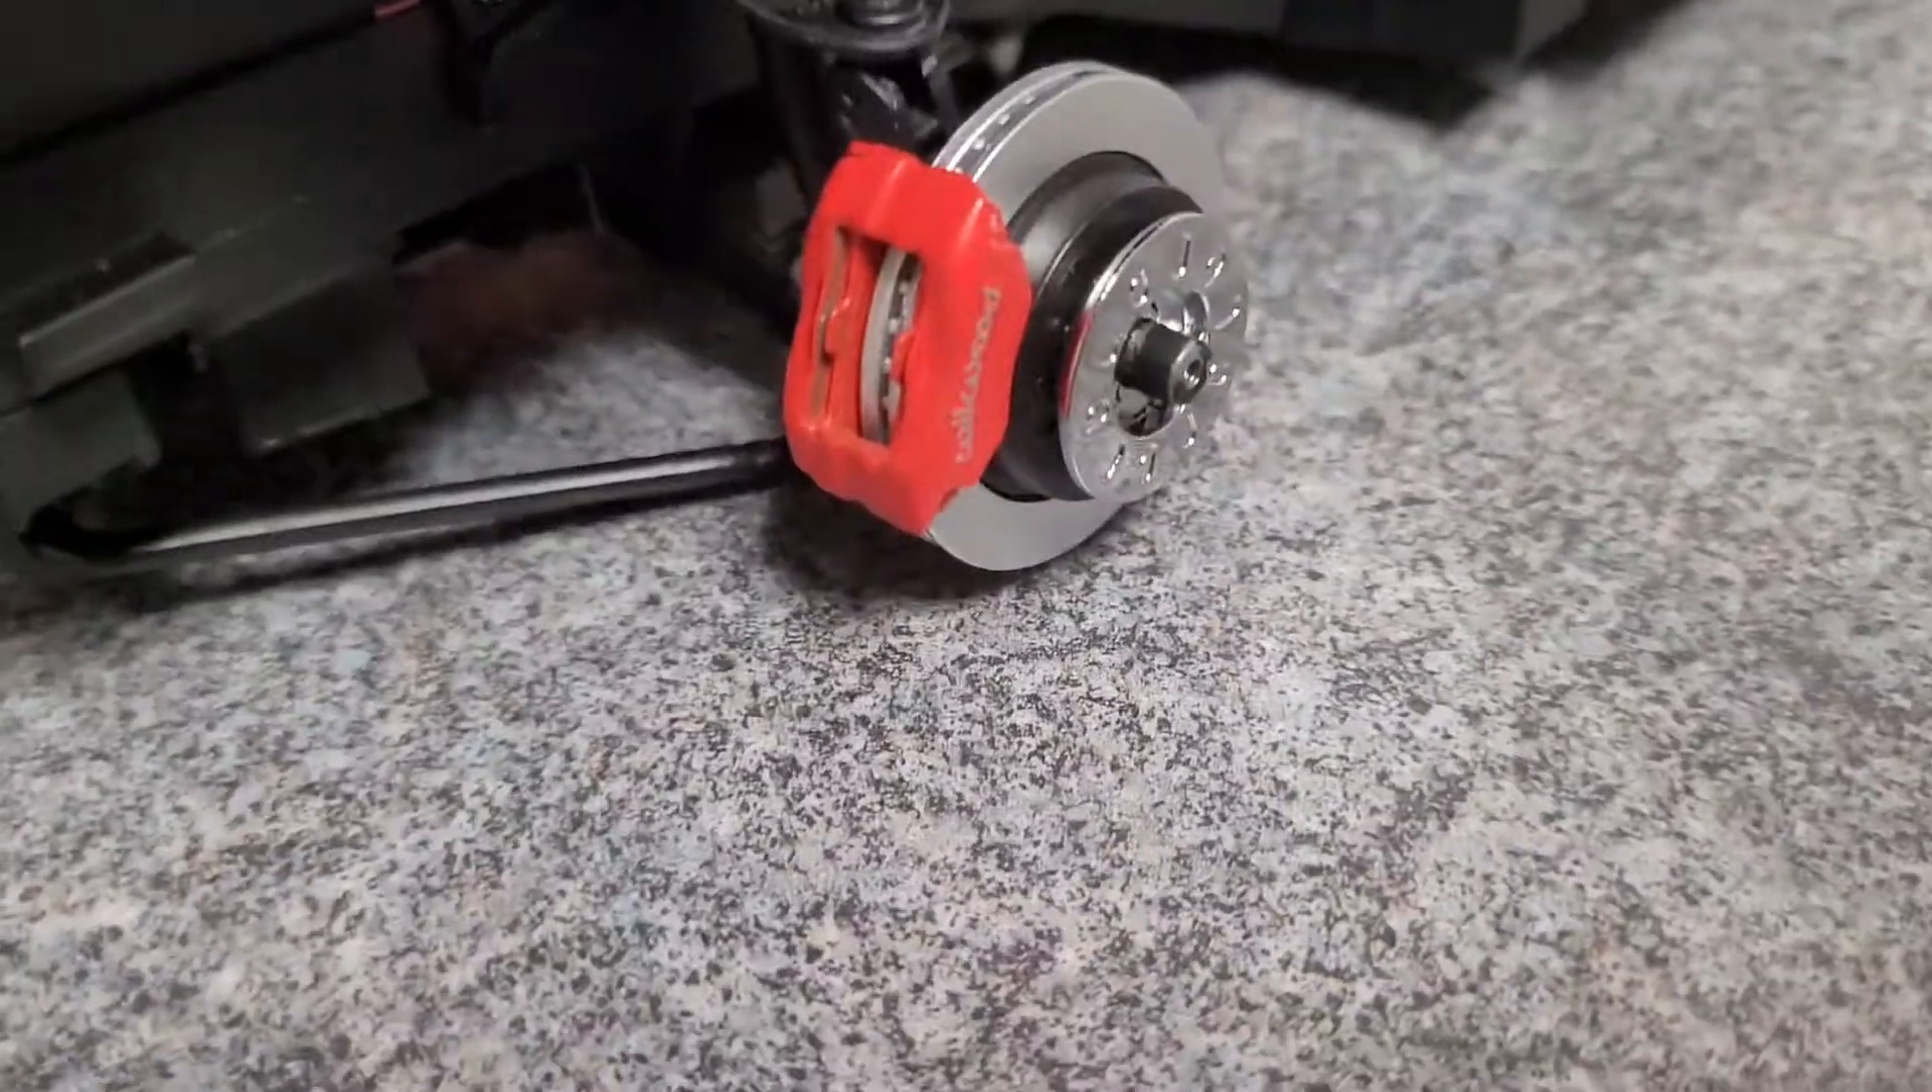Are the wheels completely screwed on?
No.